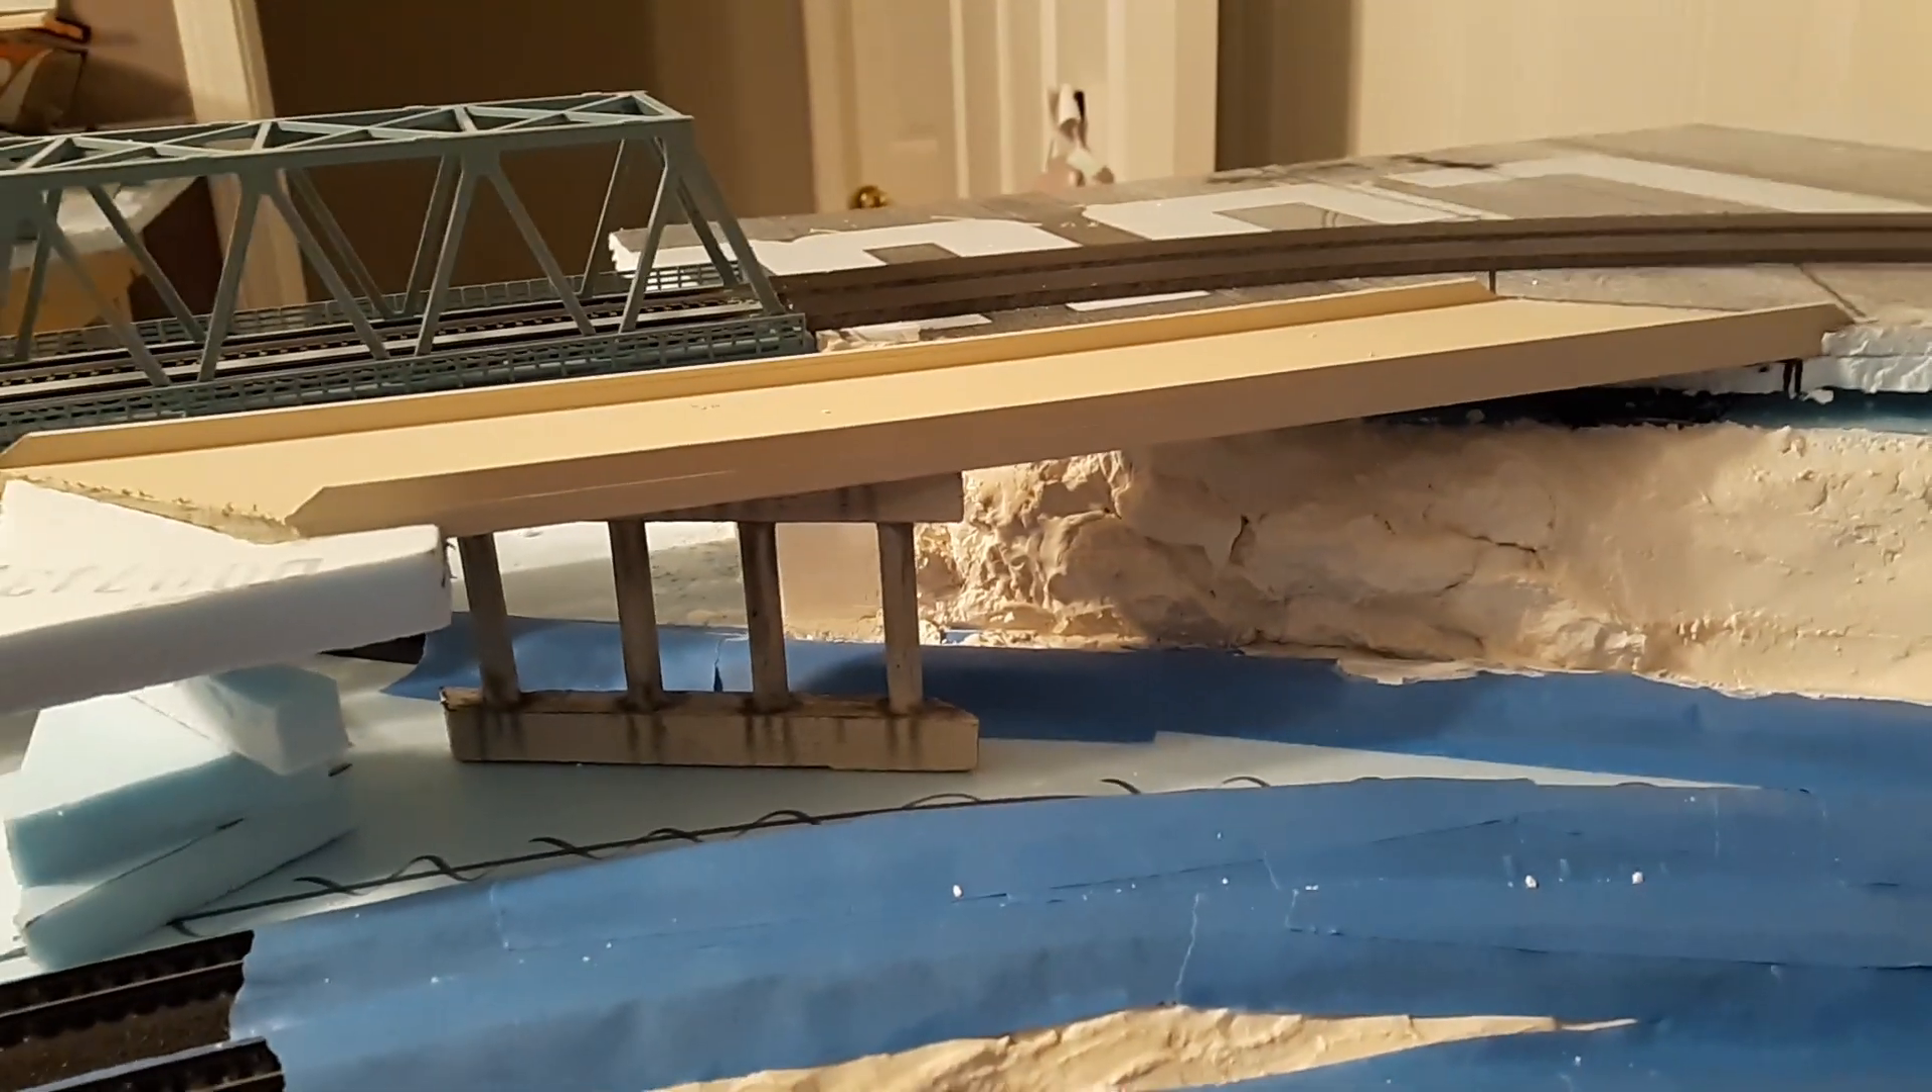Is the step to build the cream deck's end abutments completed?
No.